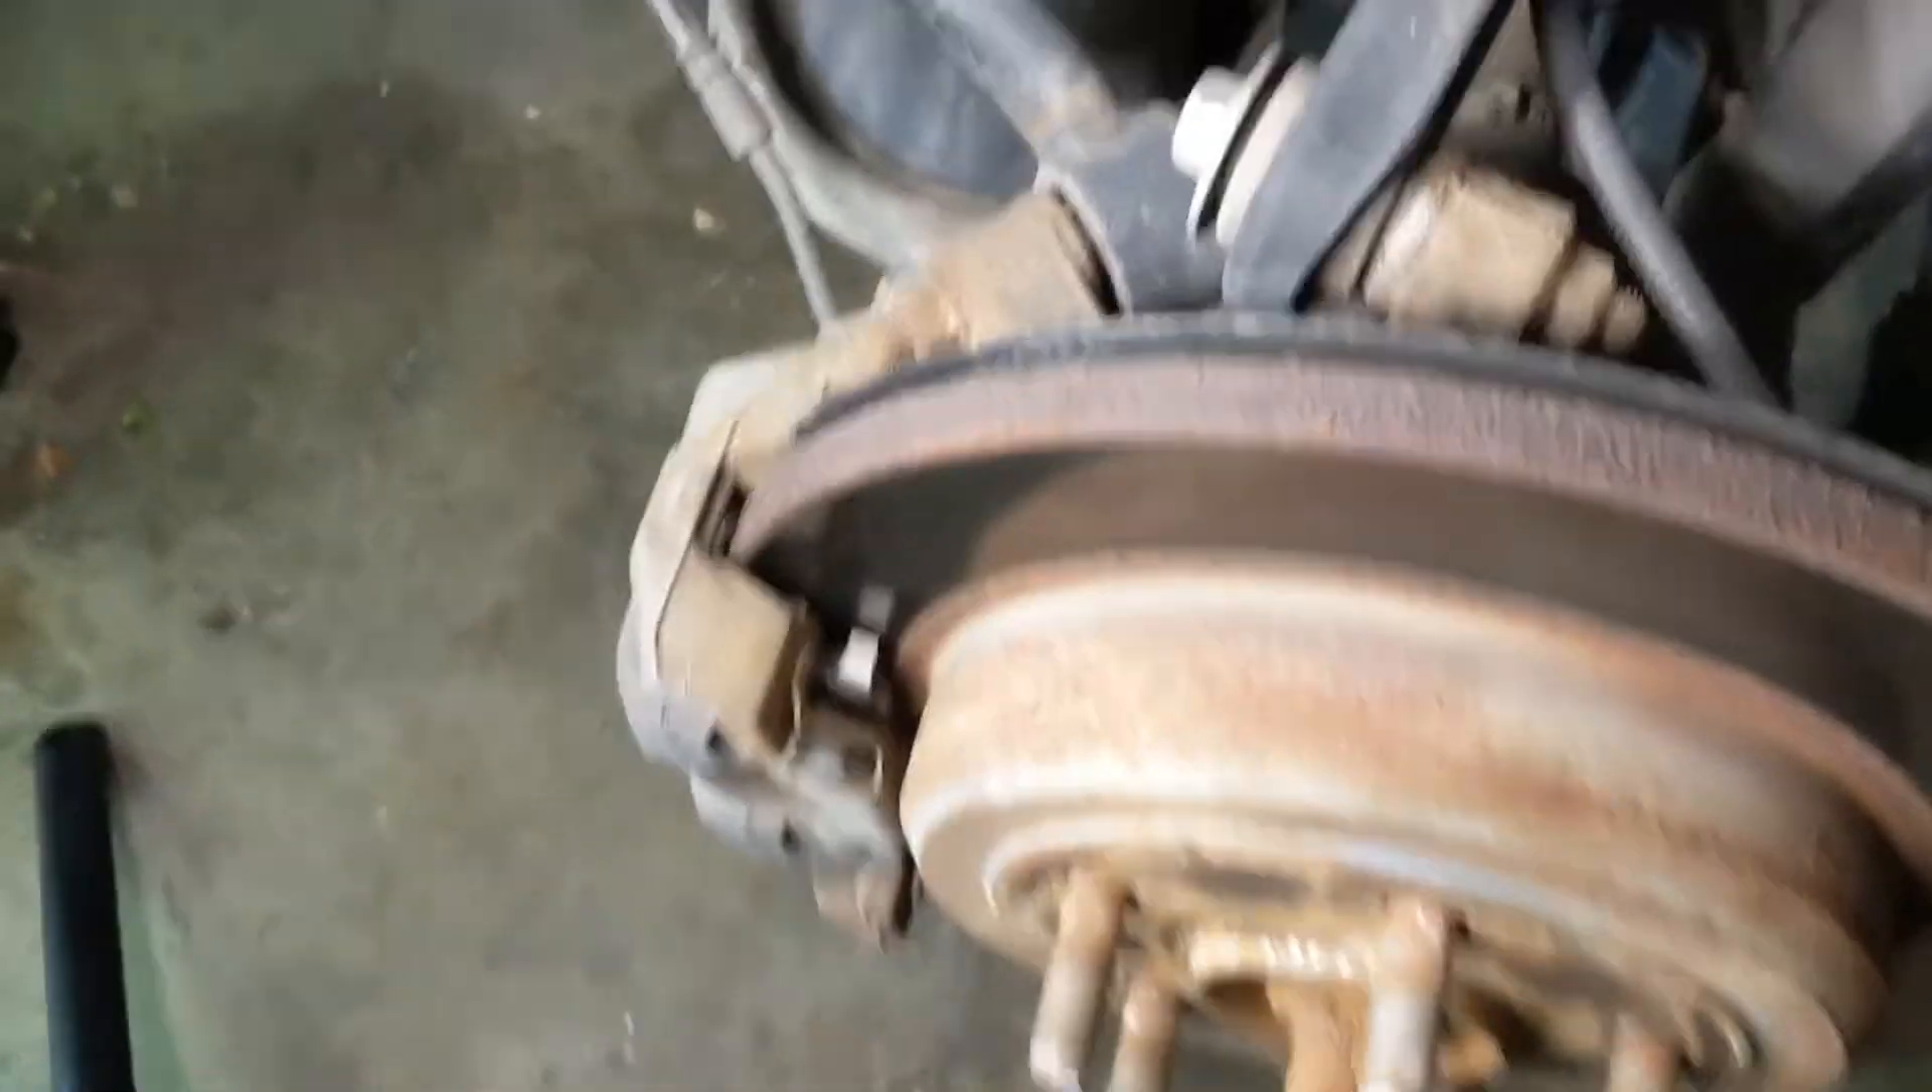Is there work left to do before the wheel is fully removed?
No.